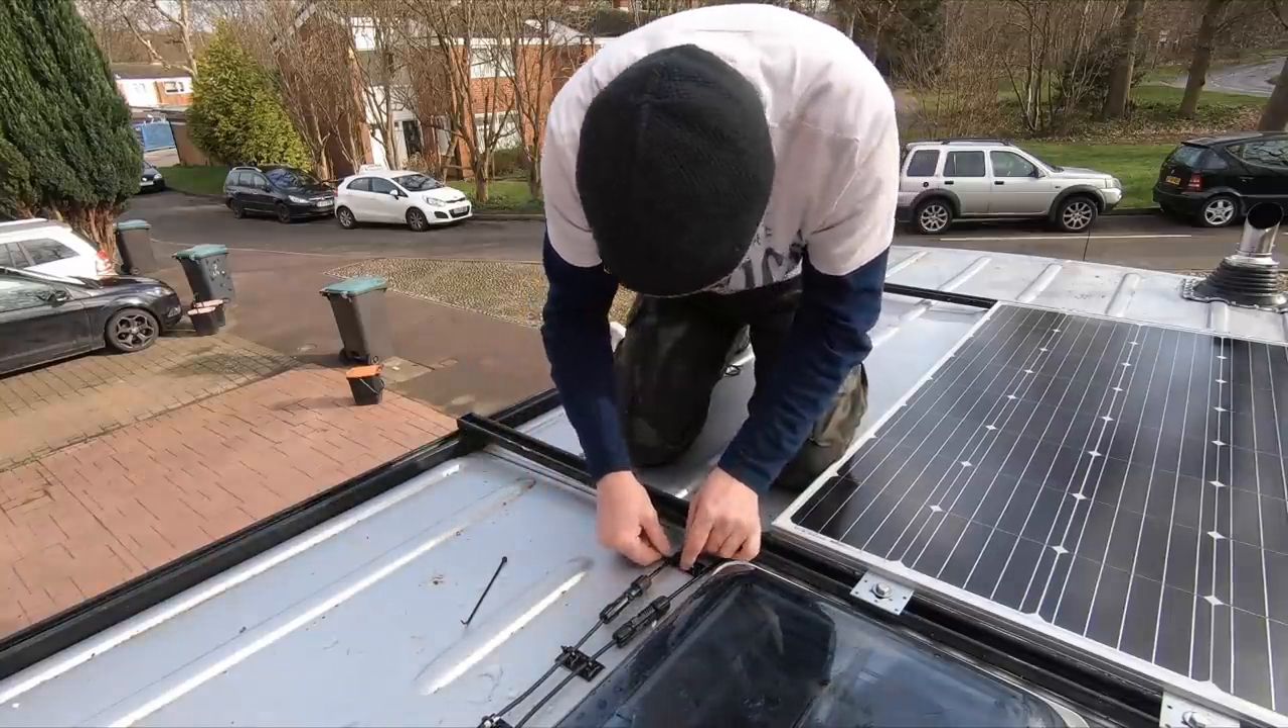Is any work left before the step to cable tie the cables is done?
Yes.